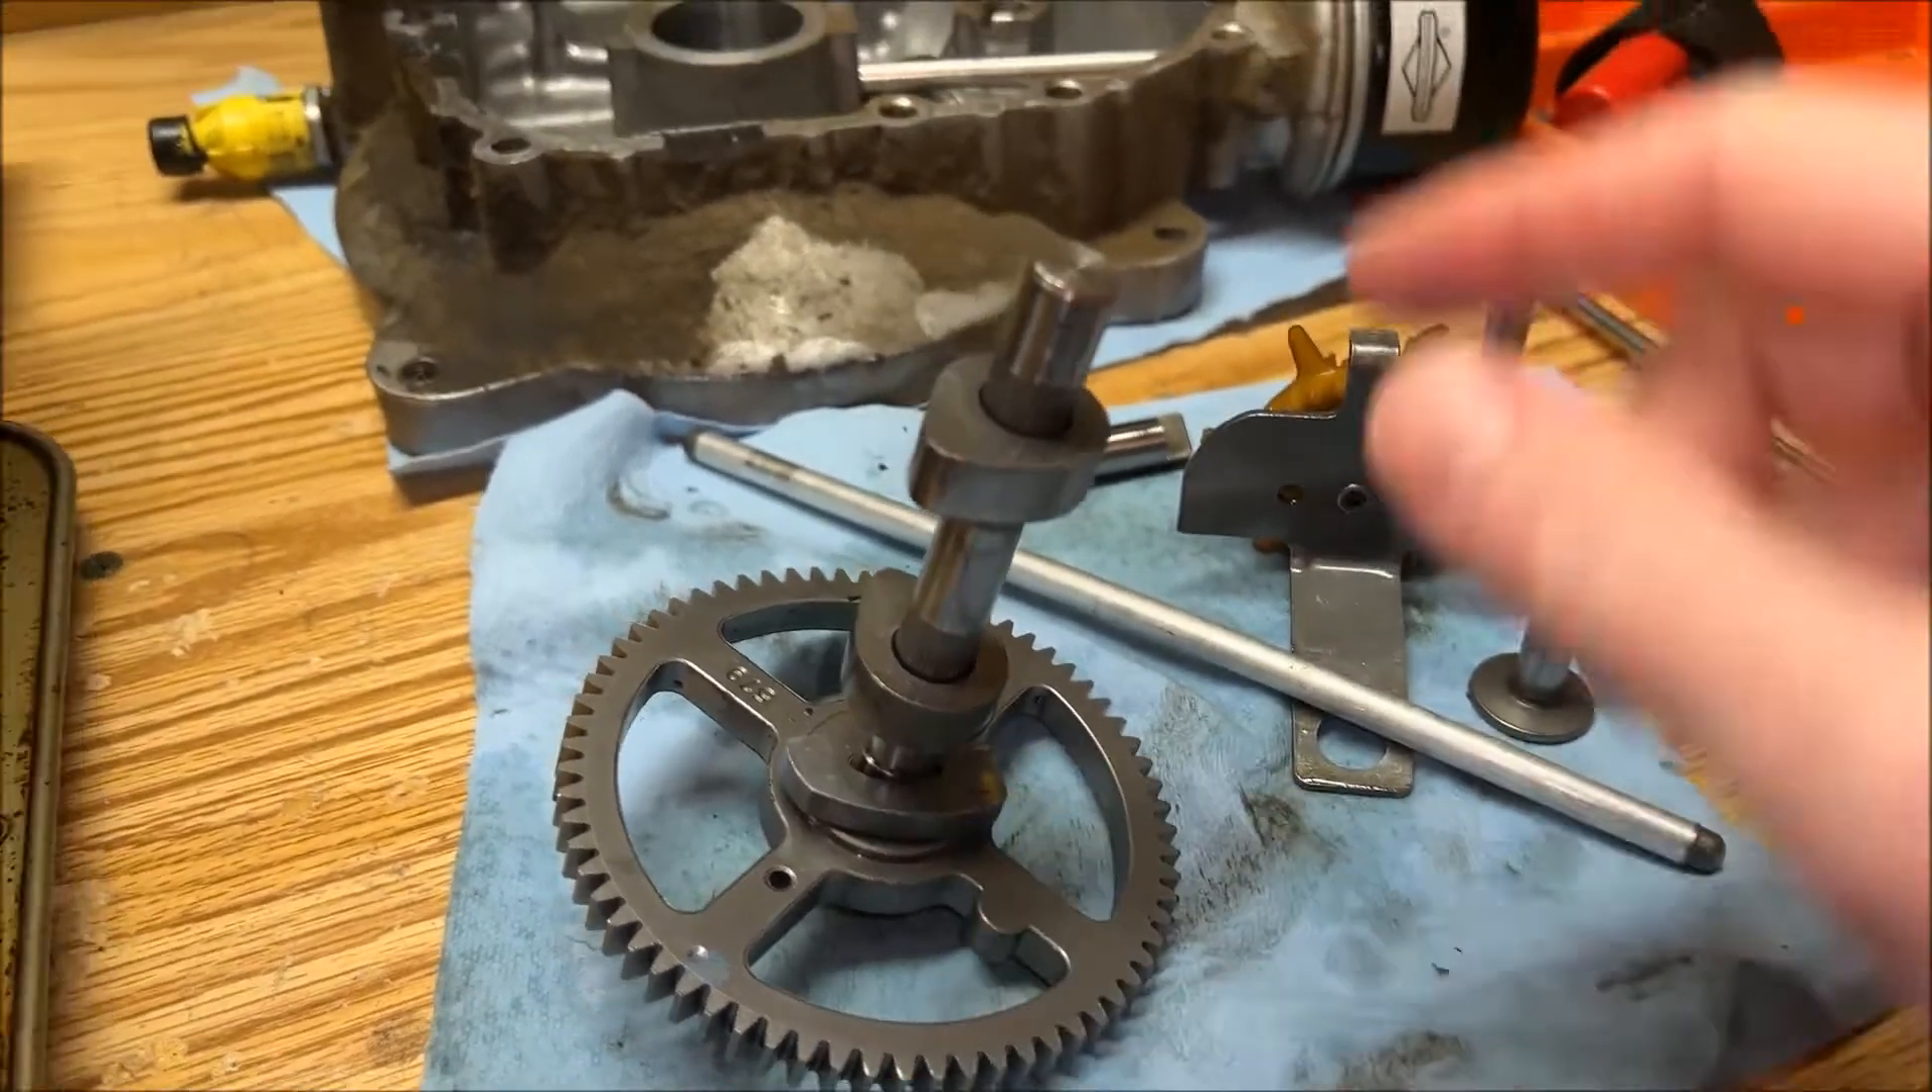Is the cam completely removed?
Yes.